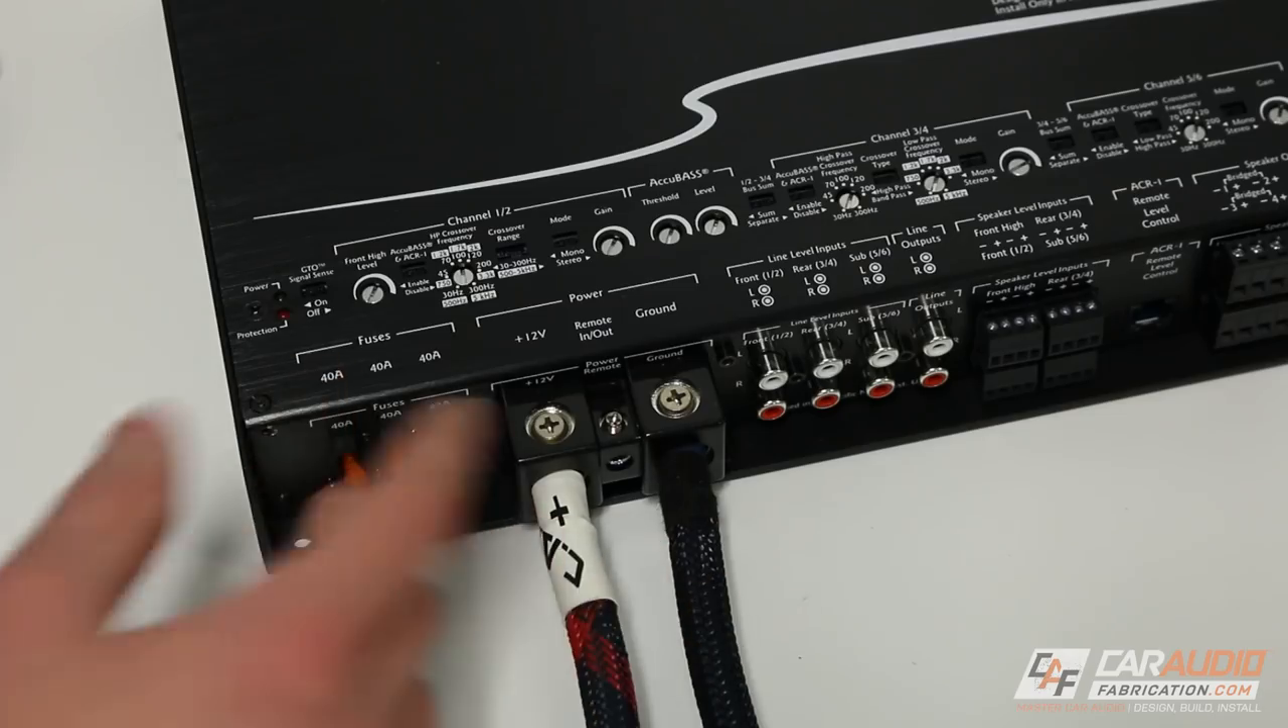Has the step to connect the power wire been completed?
Yes.